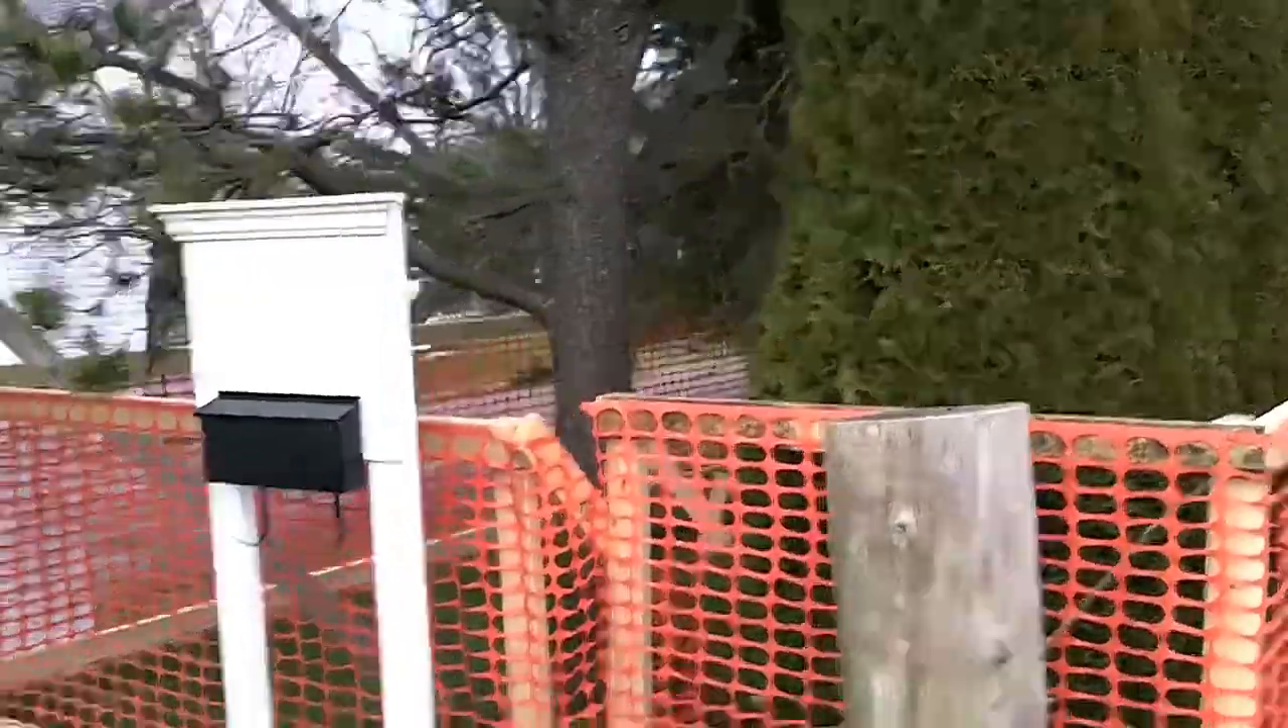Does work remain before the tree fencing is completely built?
No.